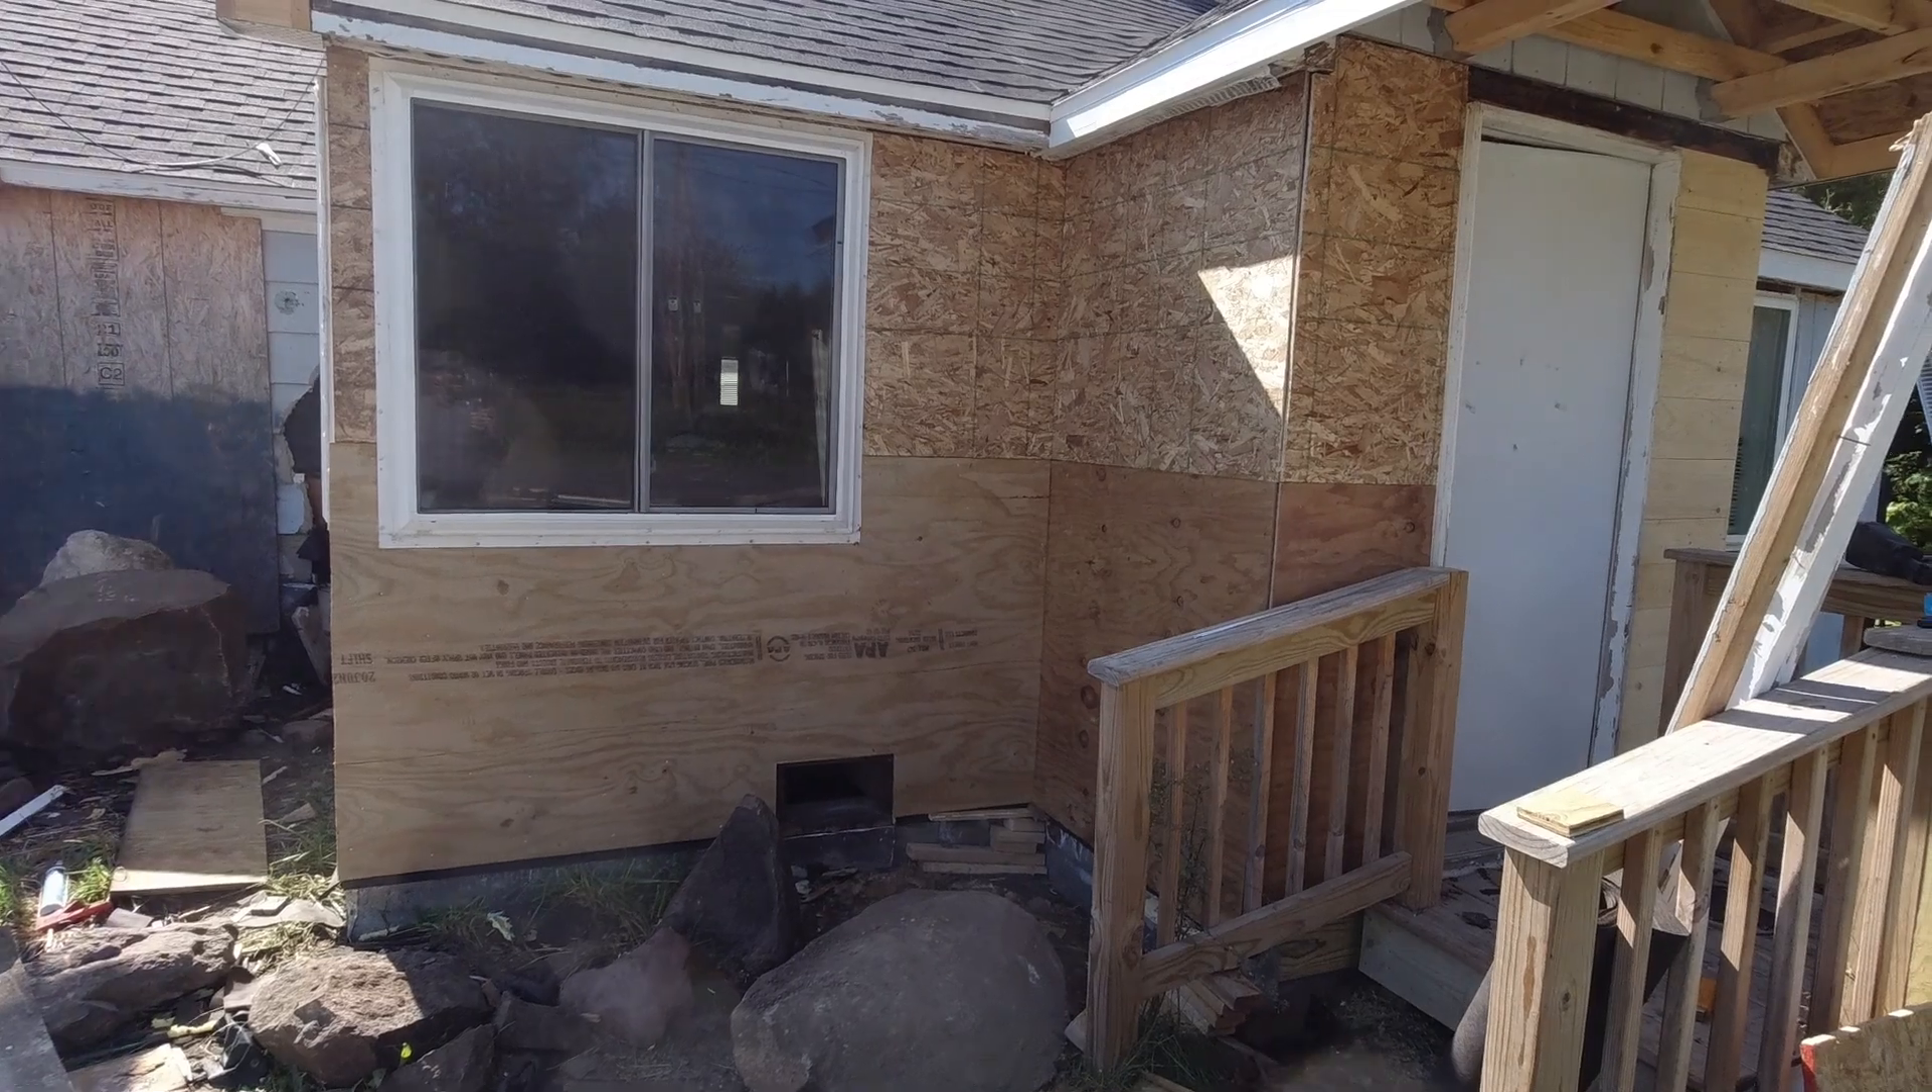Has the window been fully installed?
Yes.